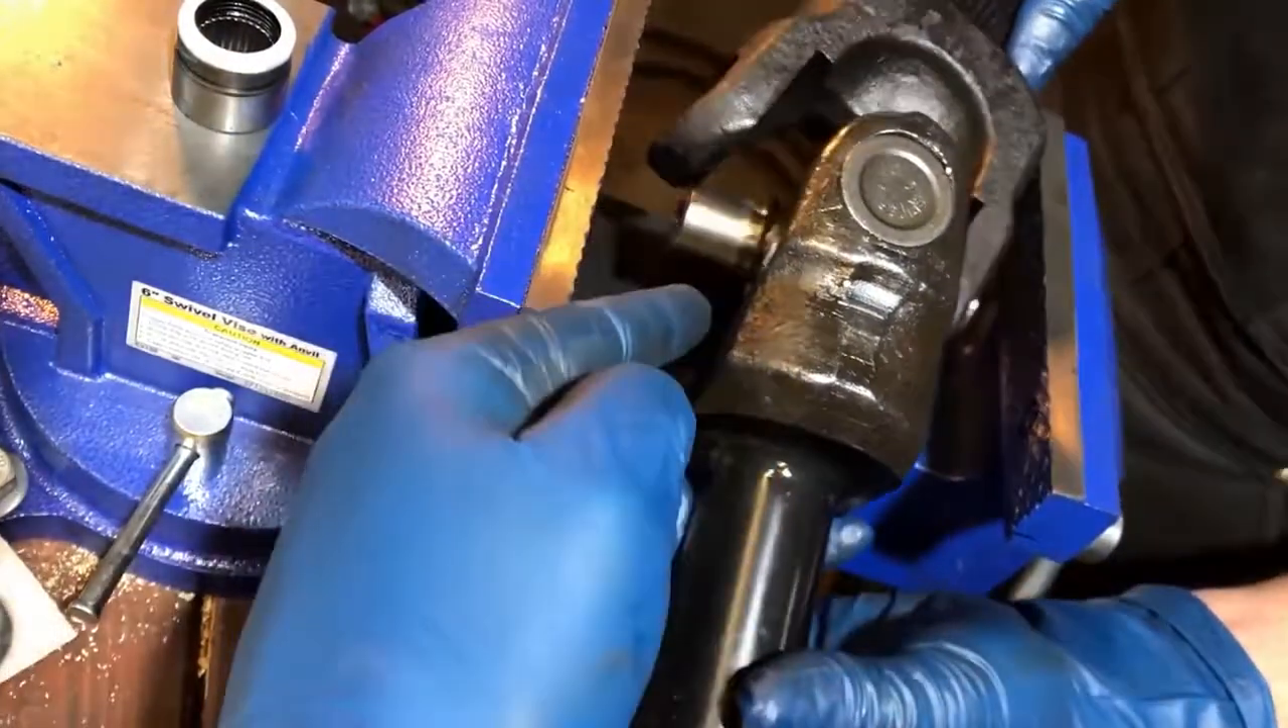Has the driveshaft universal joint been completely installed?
No.